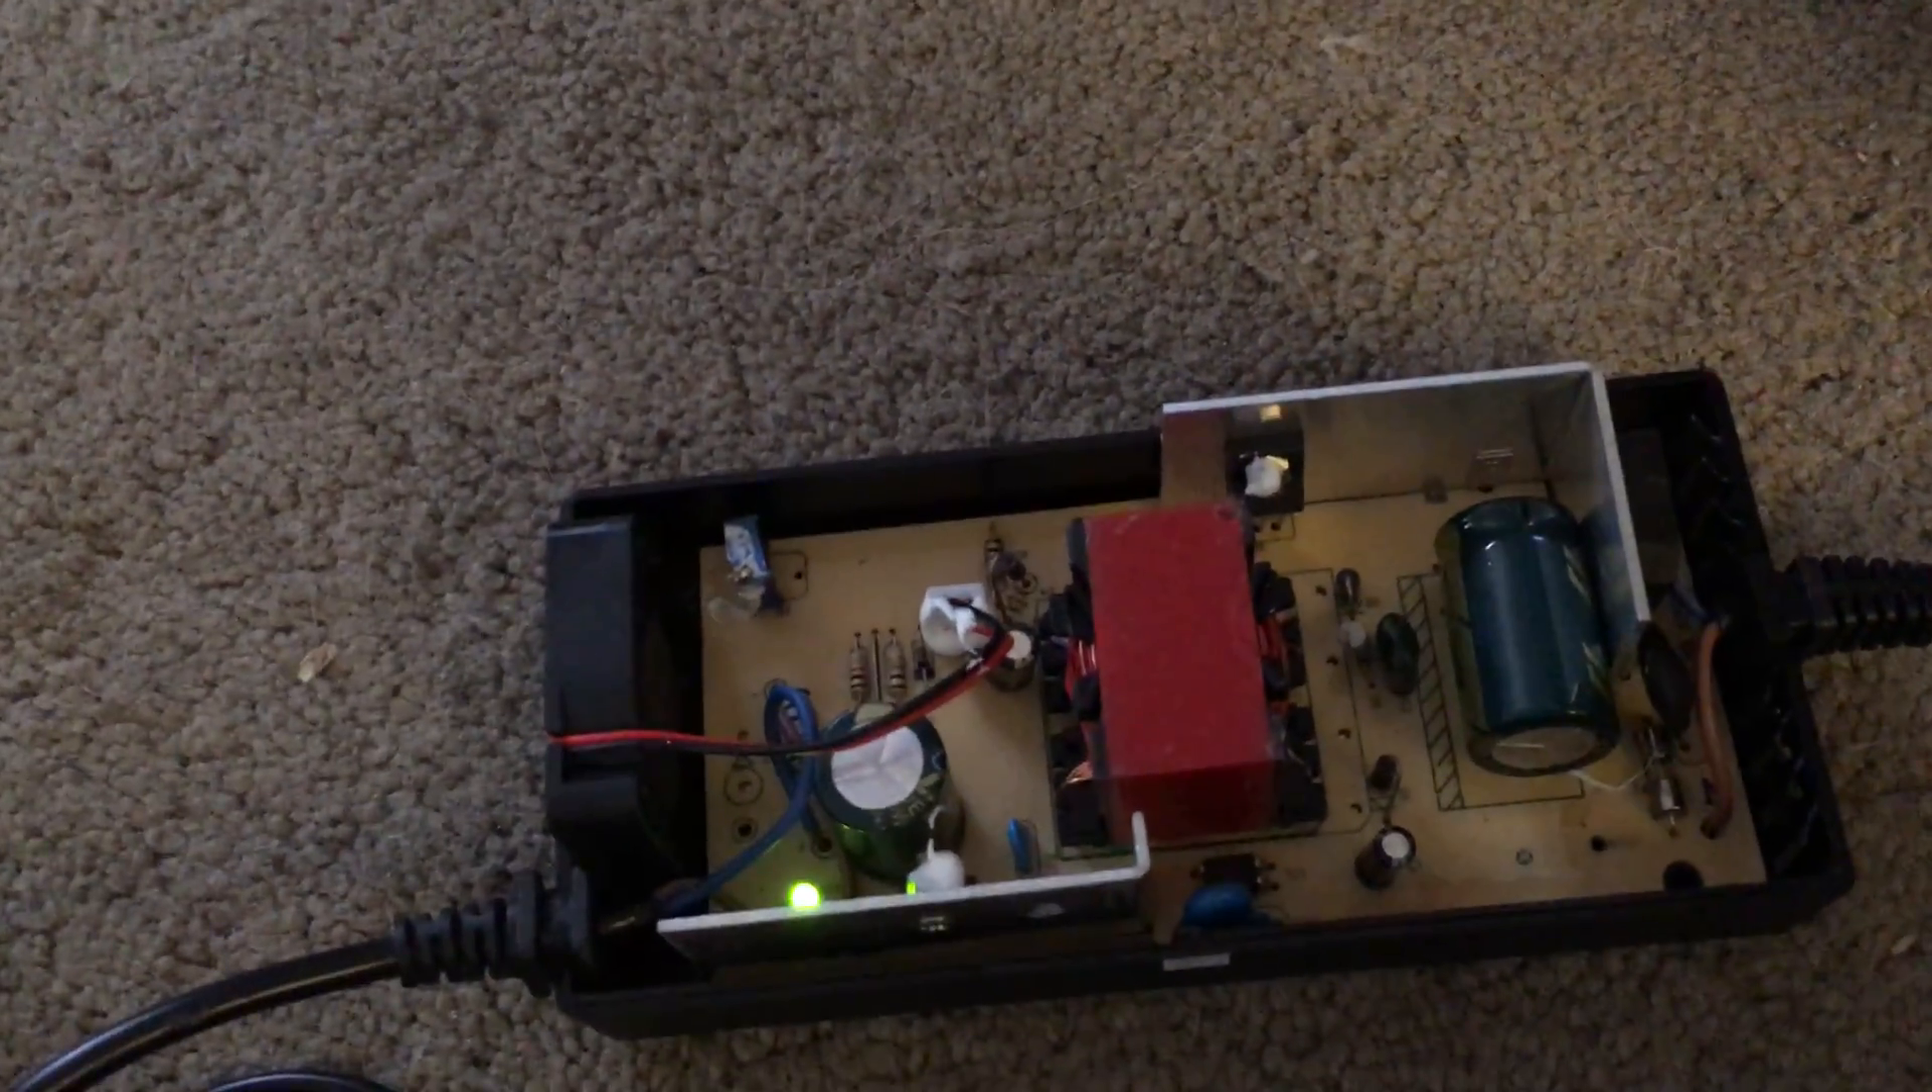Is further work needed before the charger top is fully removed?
No.